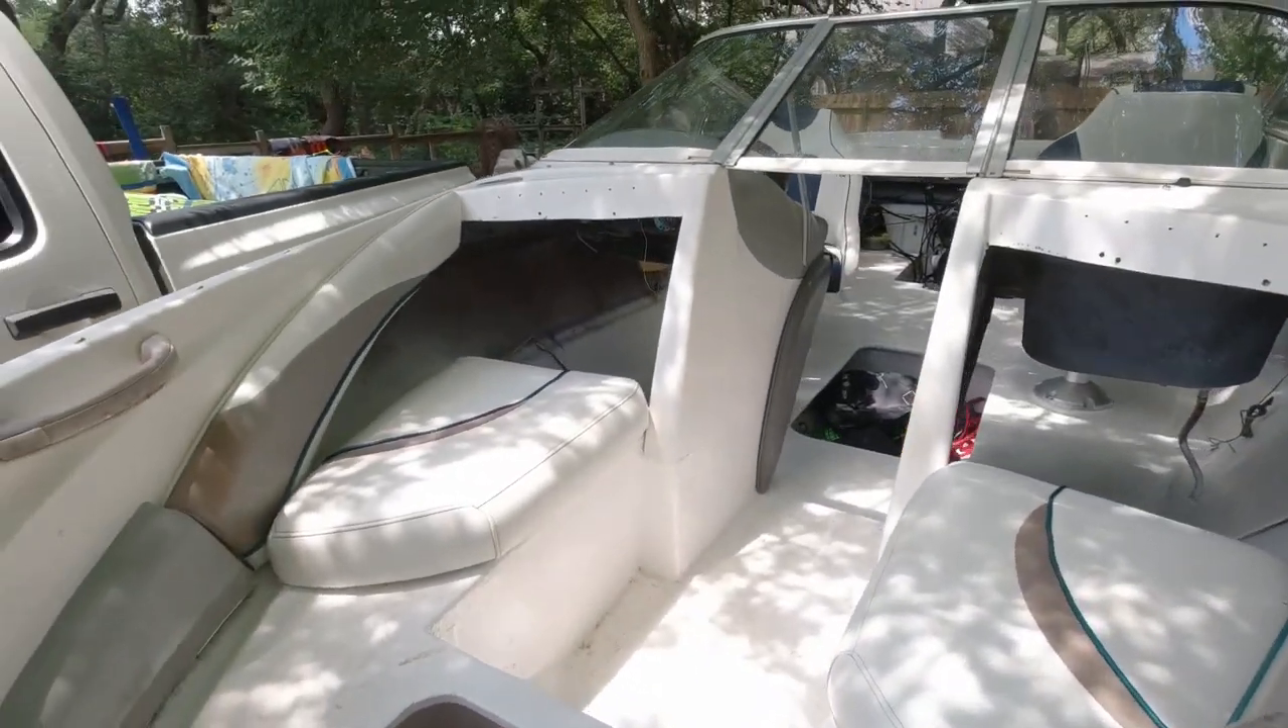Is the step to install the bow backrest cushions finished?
No.